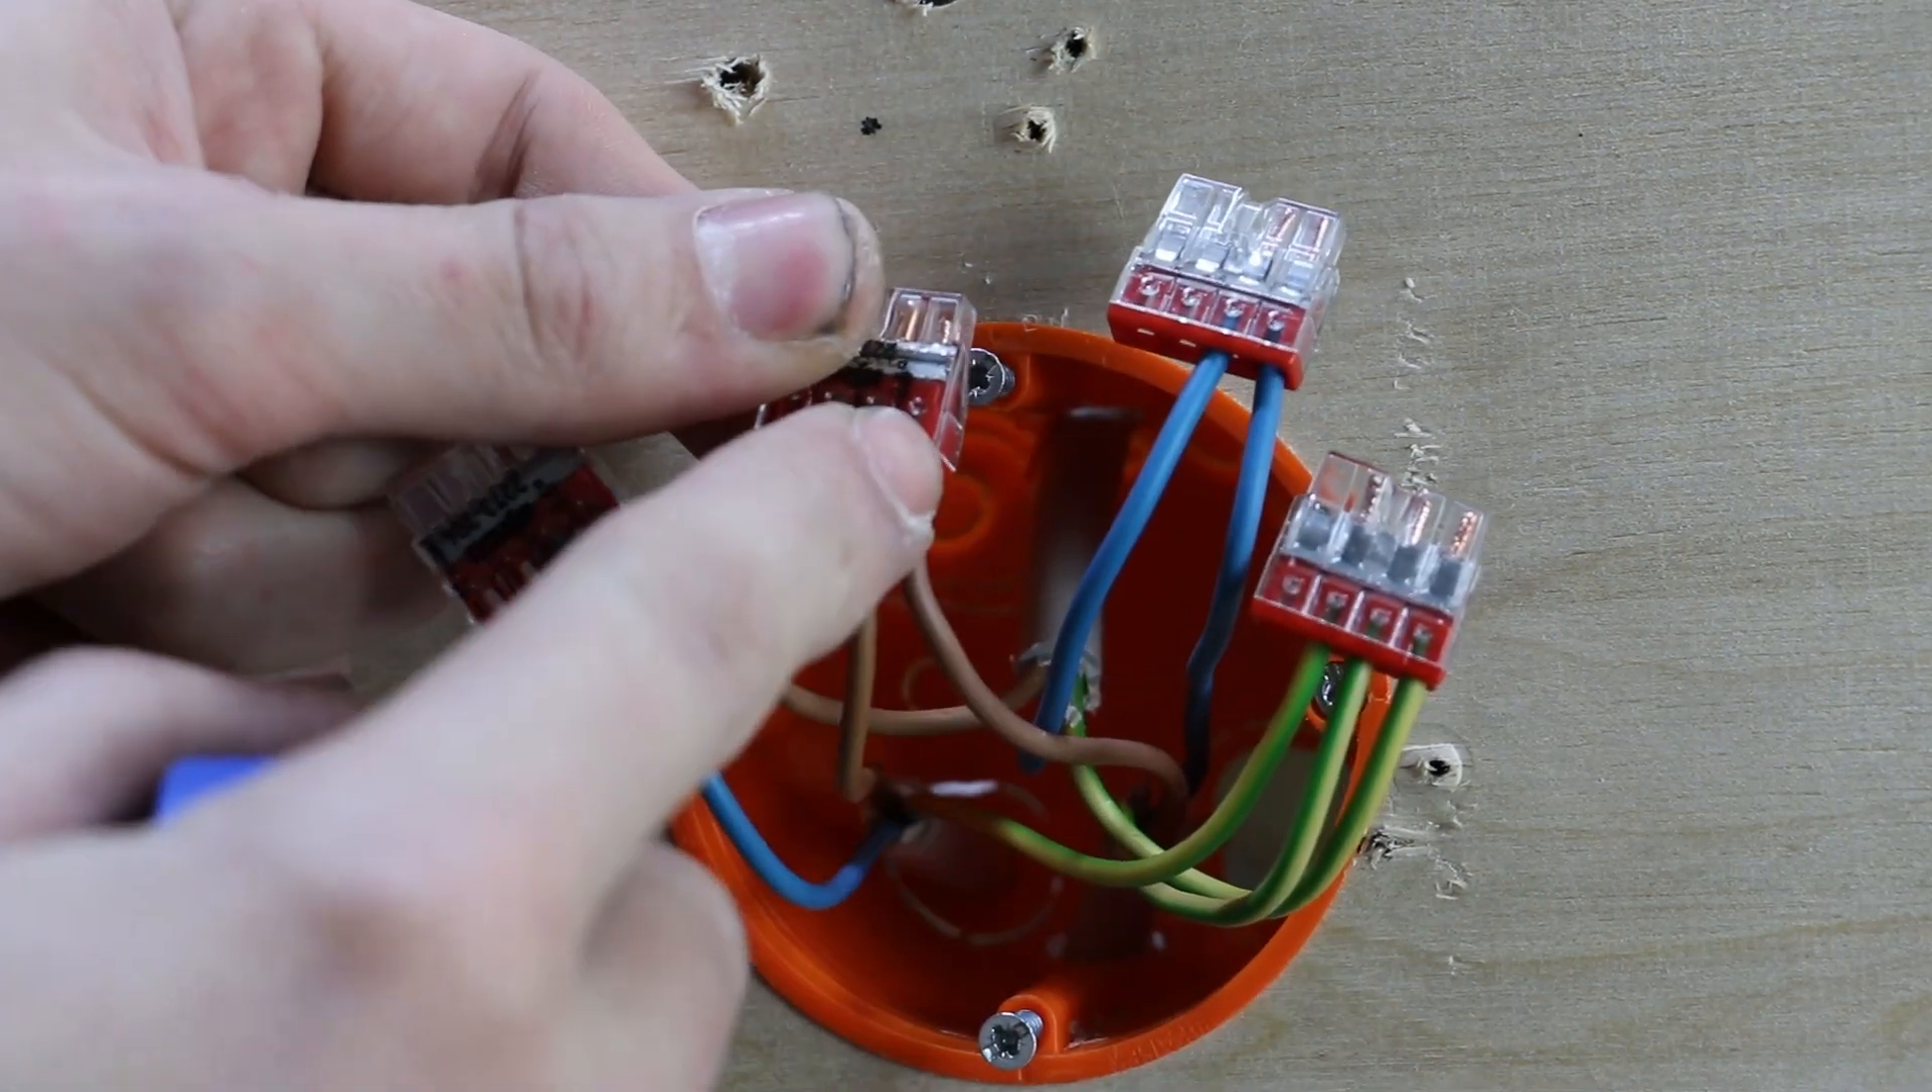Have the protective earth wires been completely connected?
Yes.